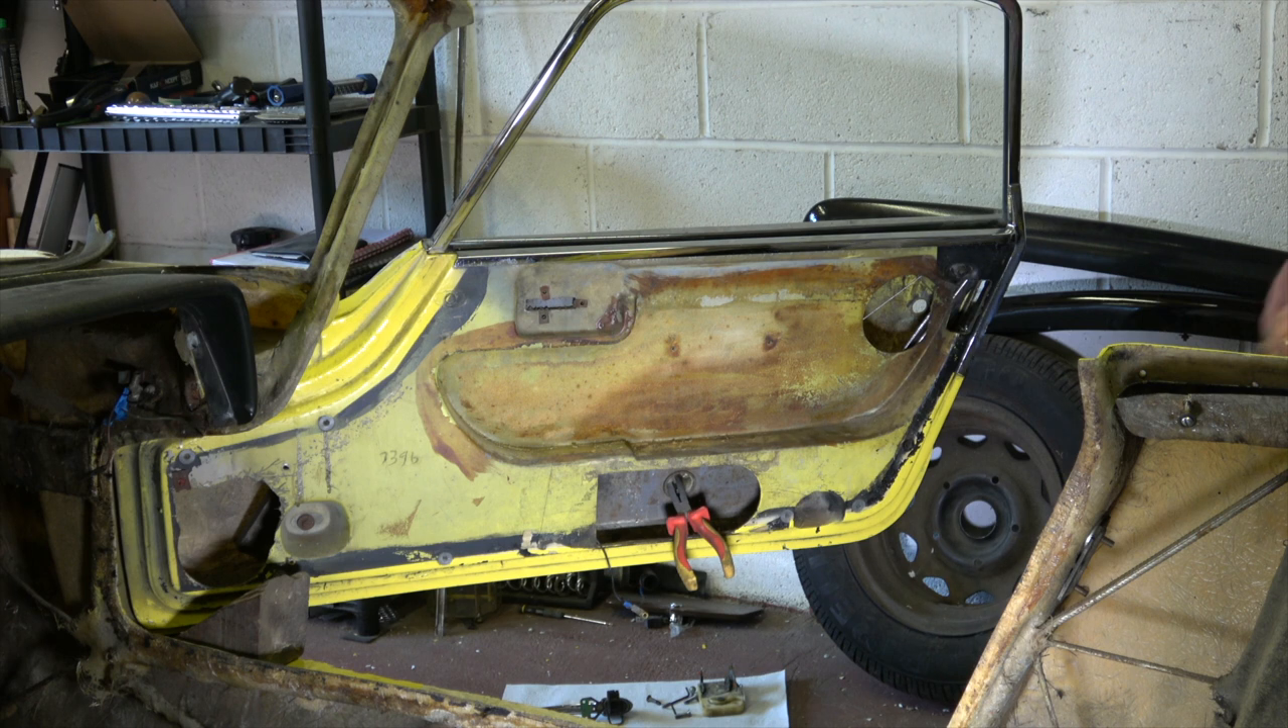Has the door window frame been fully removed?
No.